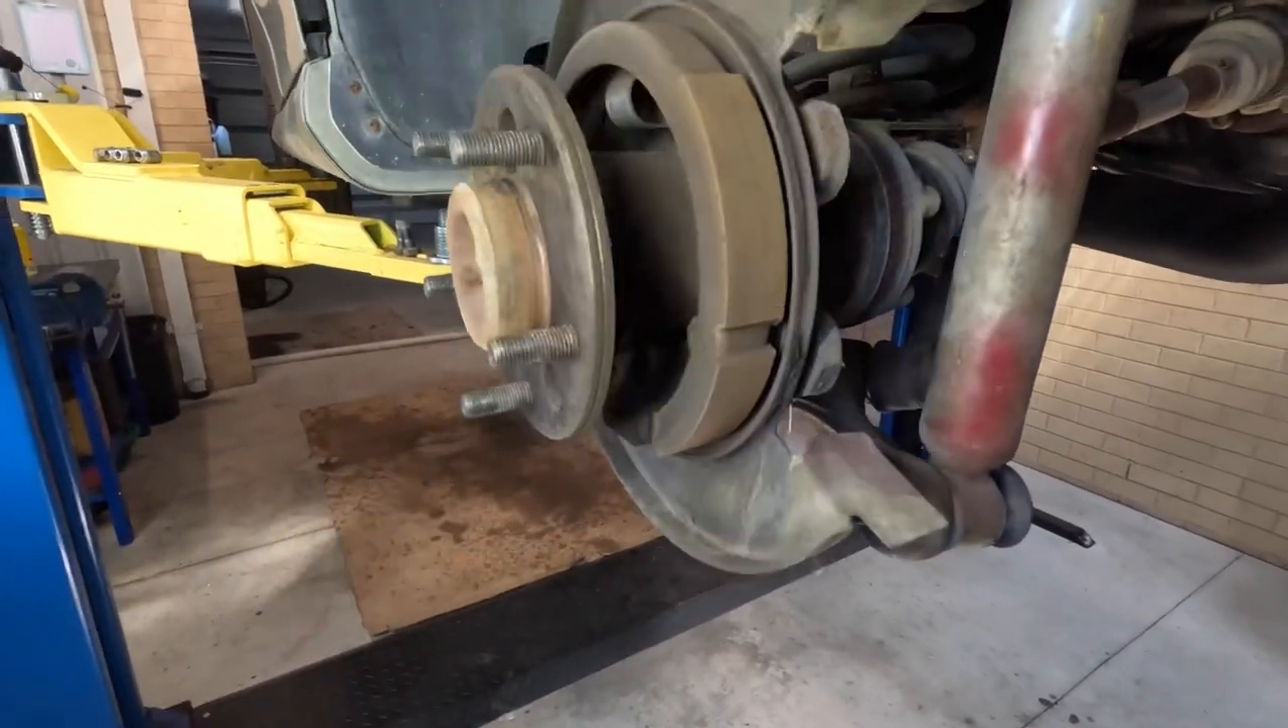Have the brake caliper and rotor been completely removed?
Yes.